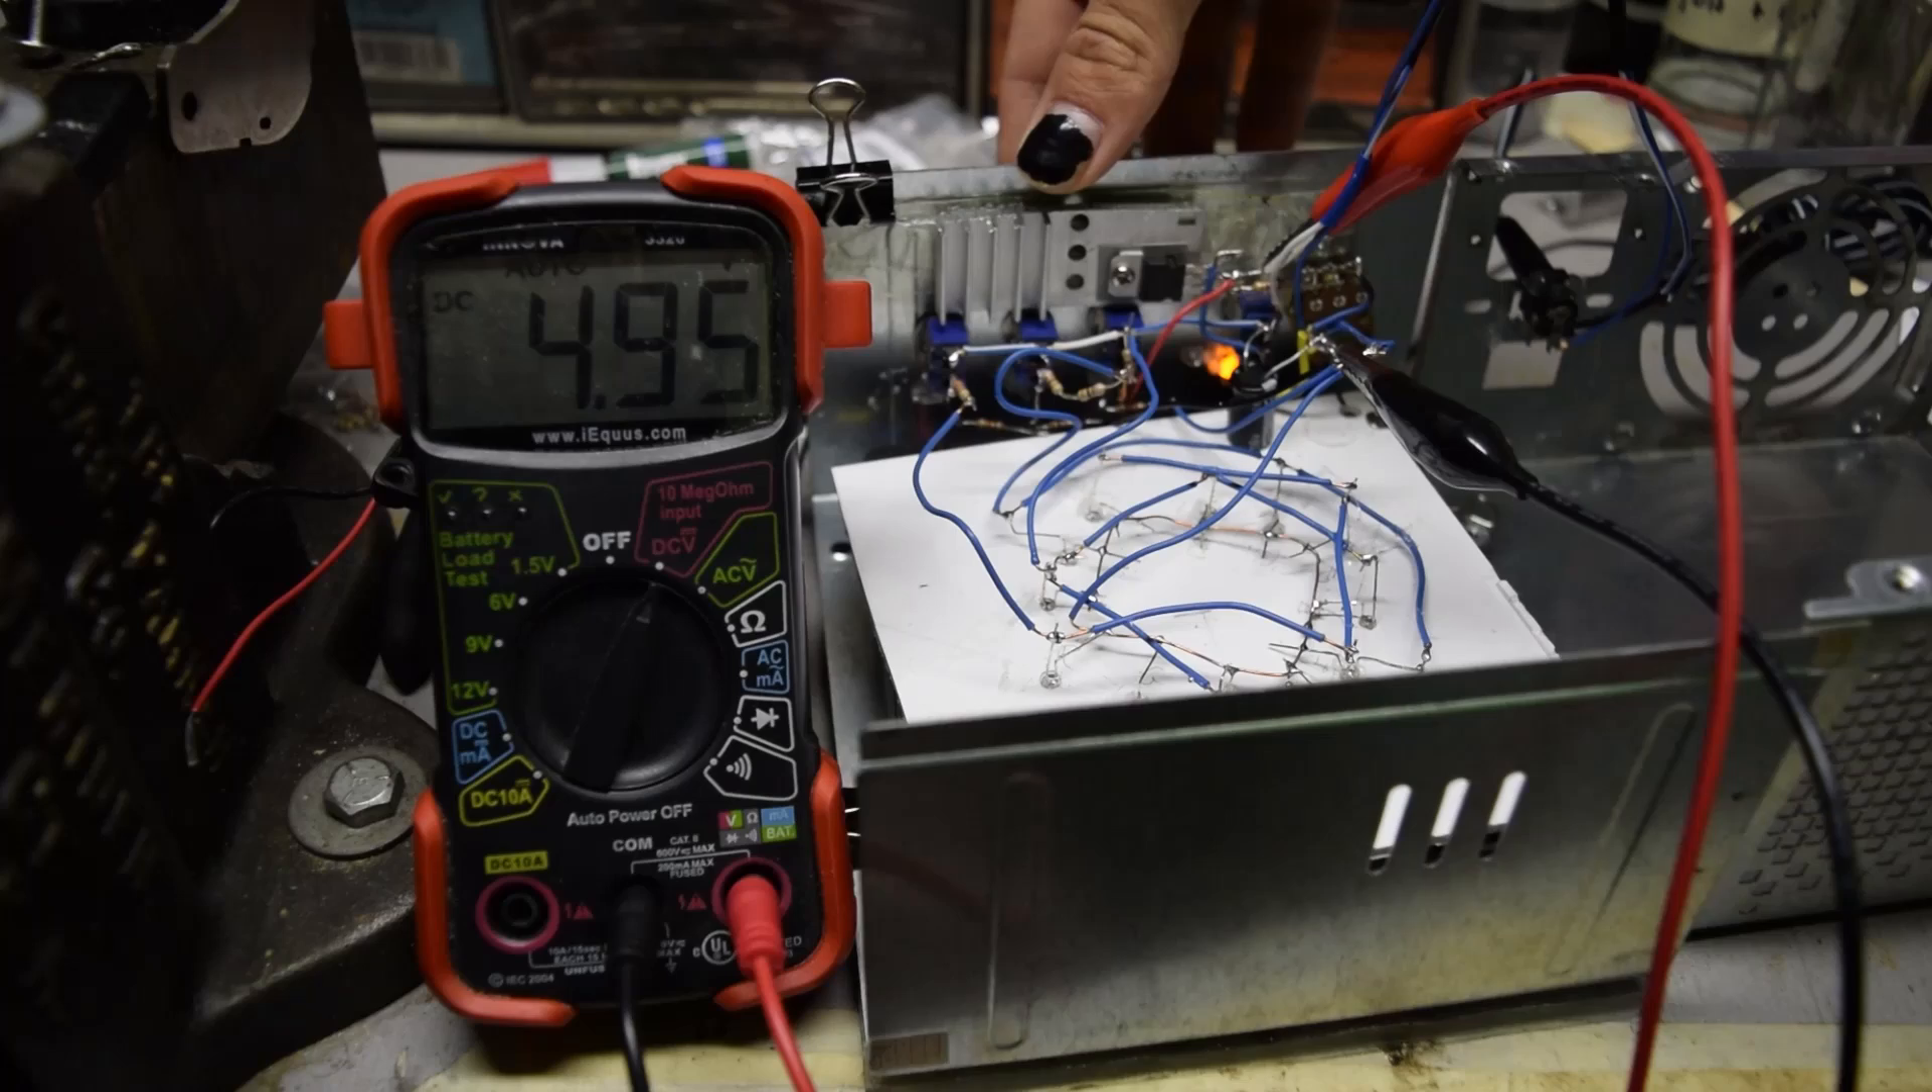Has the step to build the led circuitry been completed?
Yes.